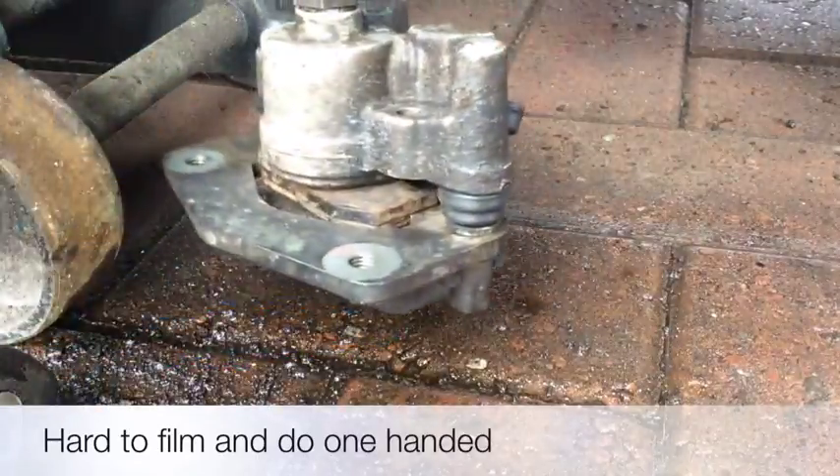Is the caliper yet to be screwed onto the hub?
Yes.